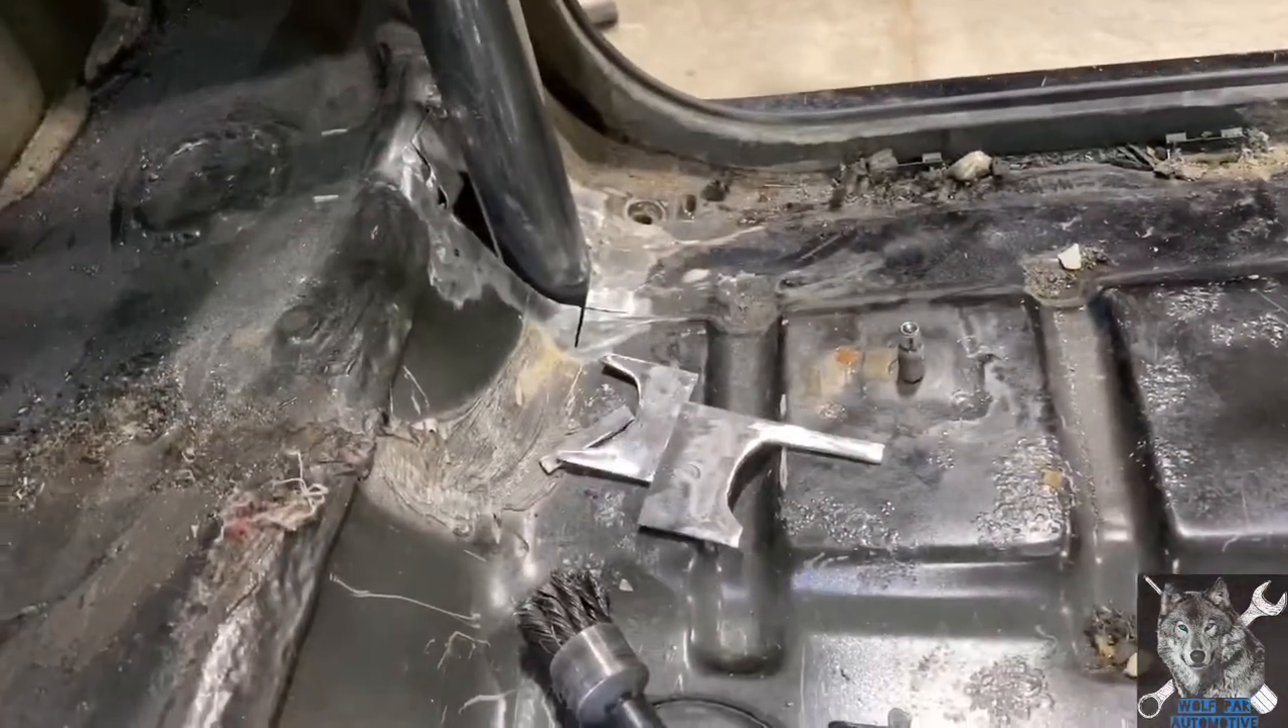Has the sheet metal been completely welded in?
No.